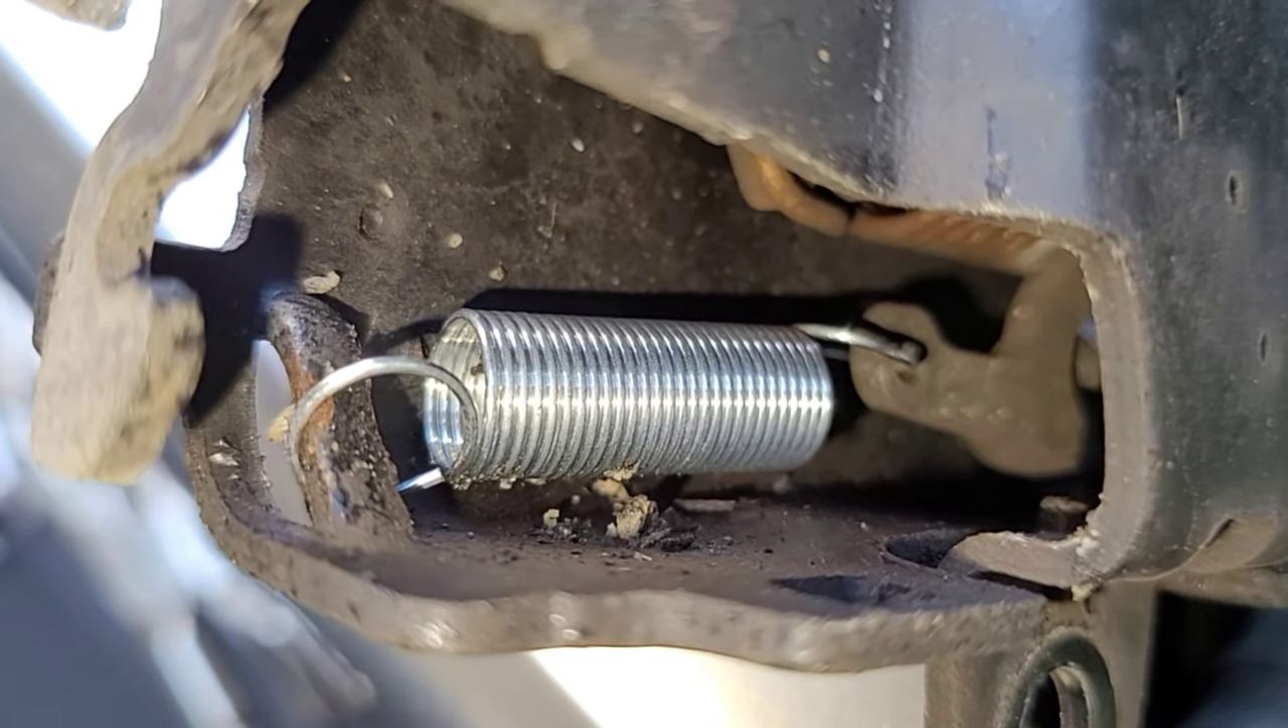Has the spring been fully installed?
Yes.